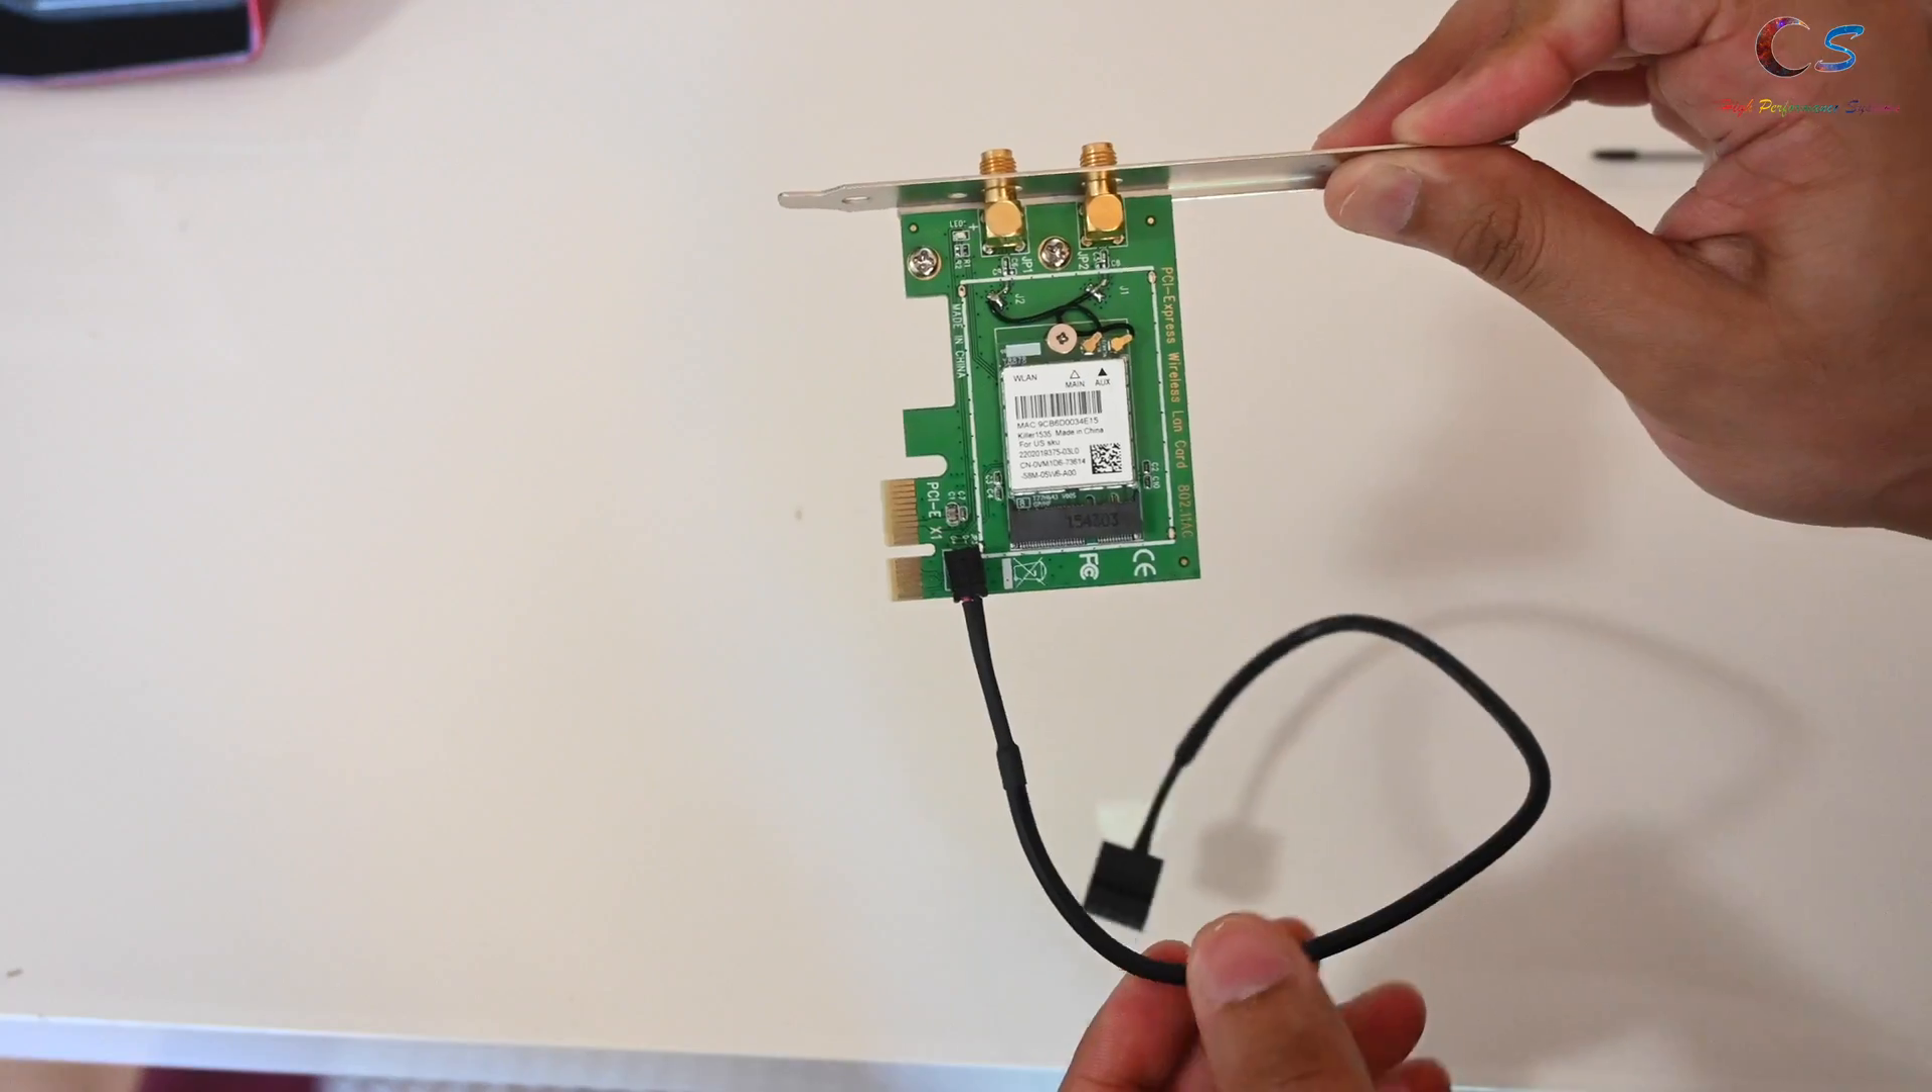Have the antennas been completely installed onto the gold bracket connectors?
No.